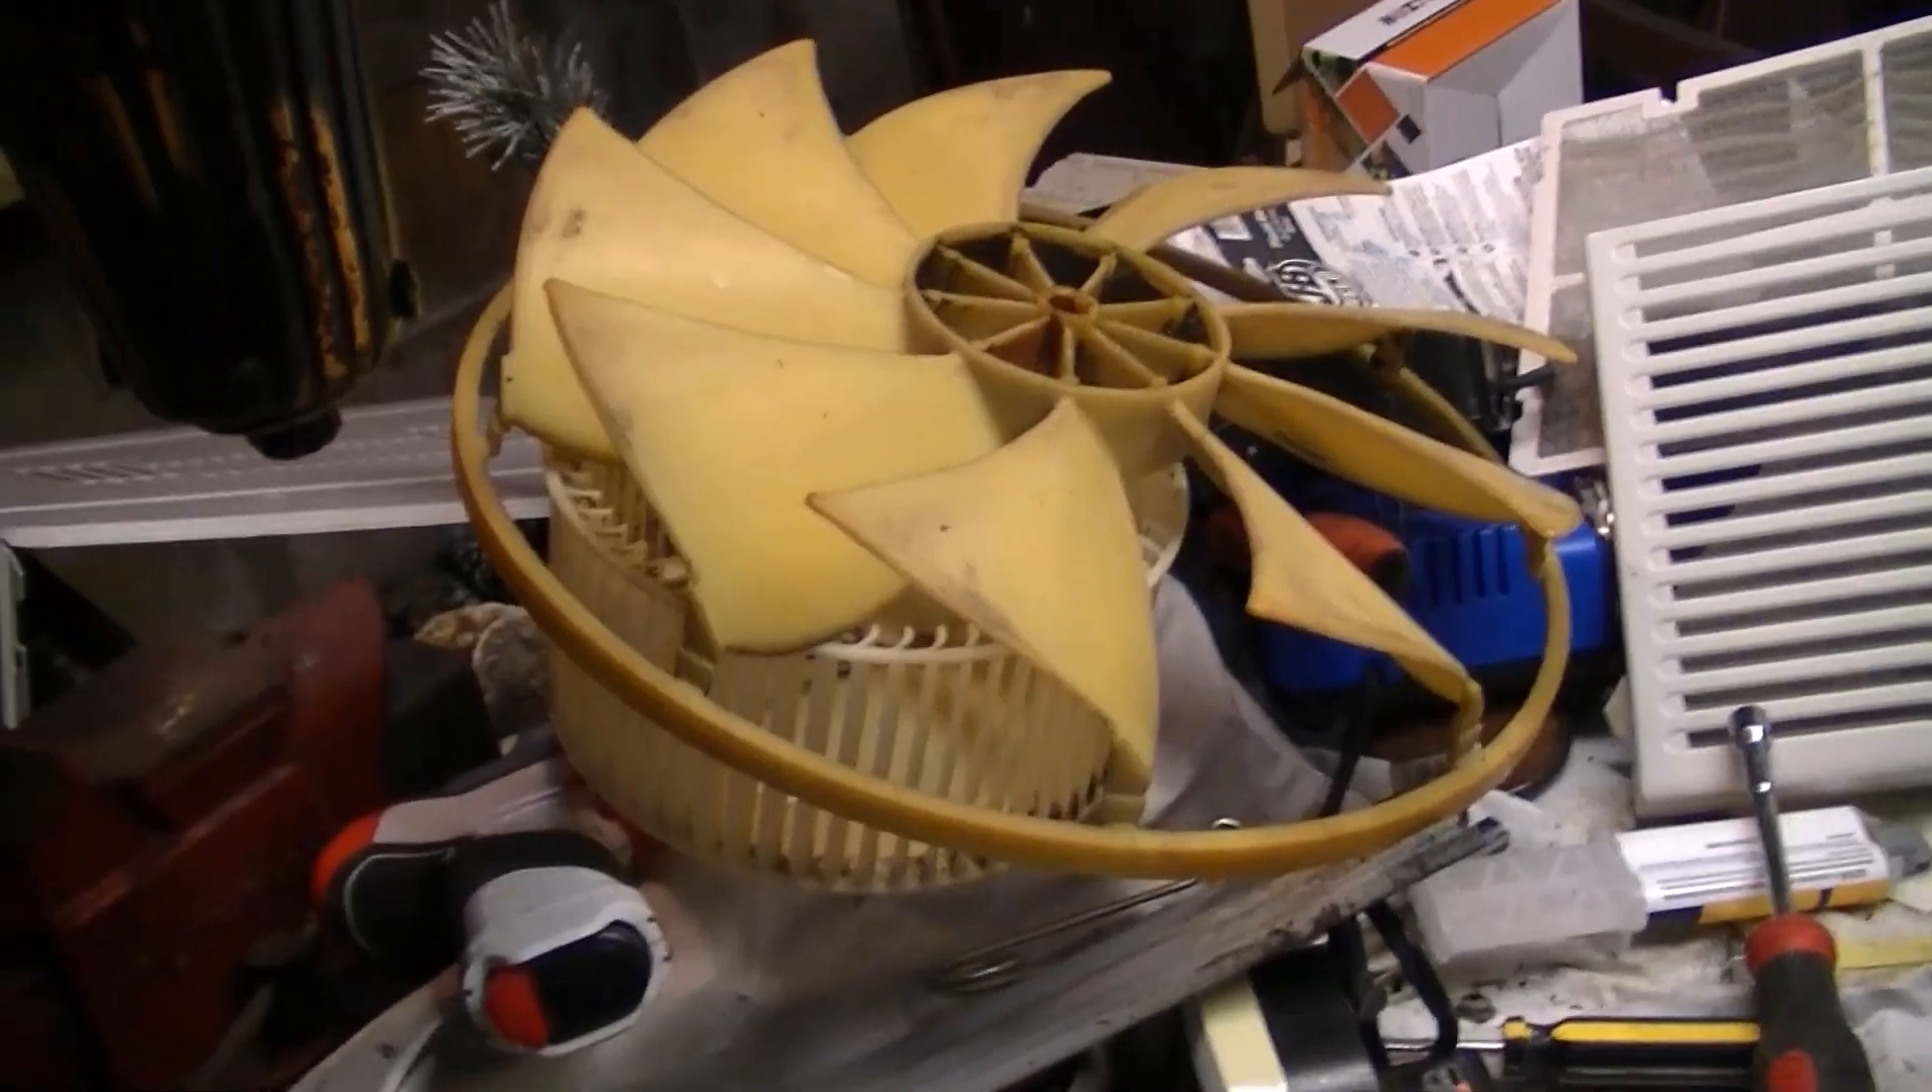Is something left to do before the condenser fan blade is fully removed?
No.